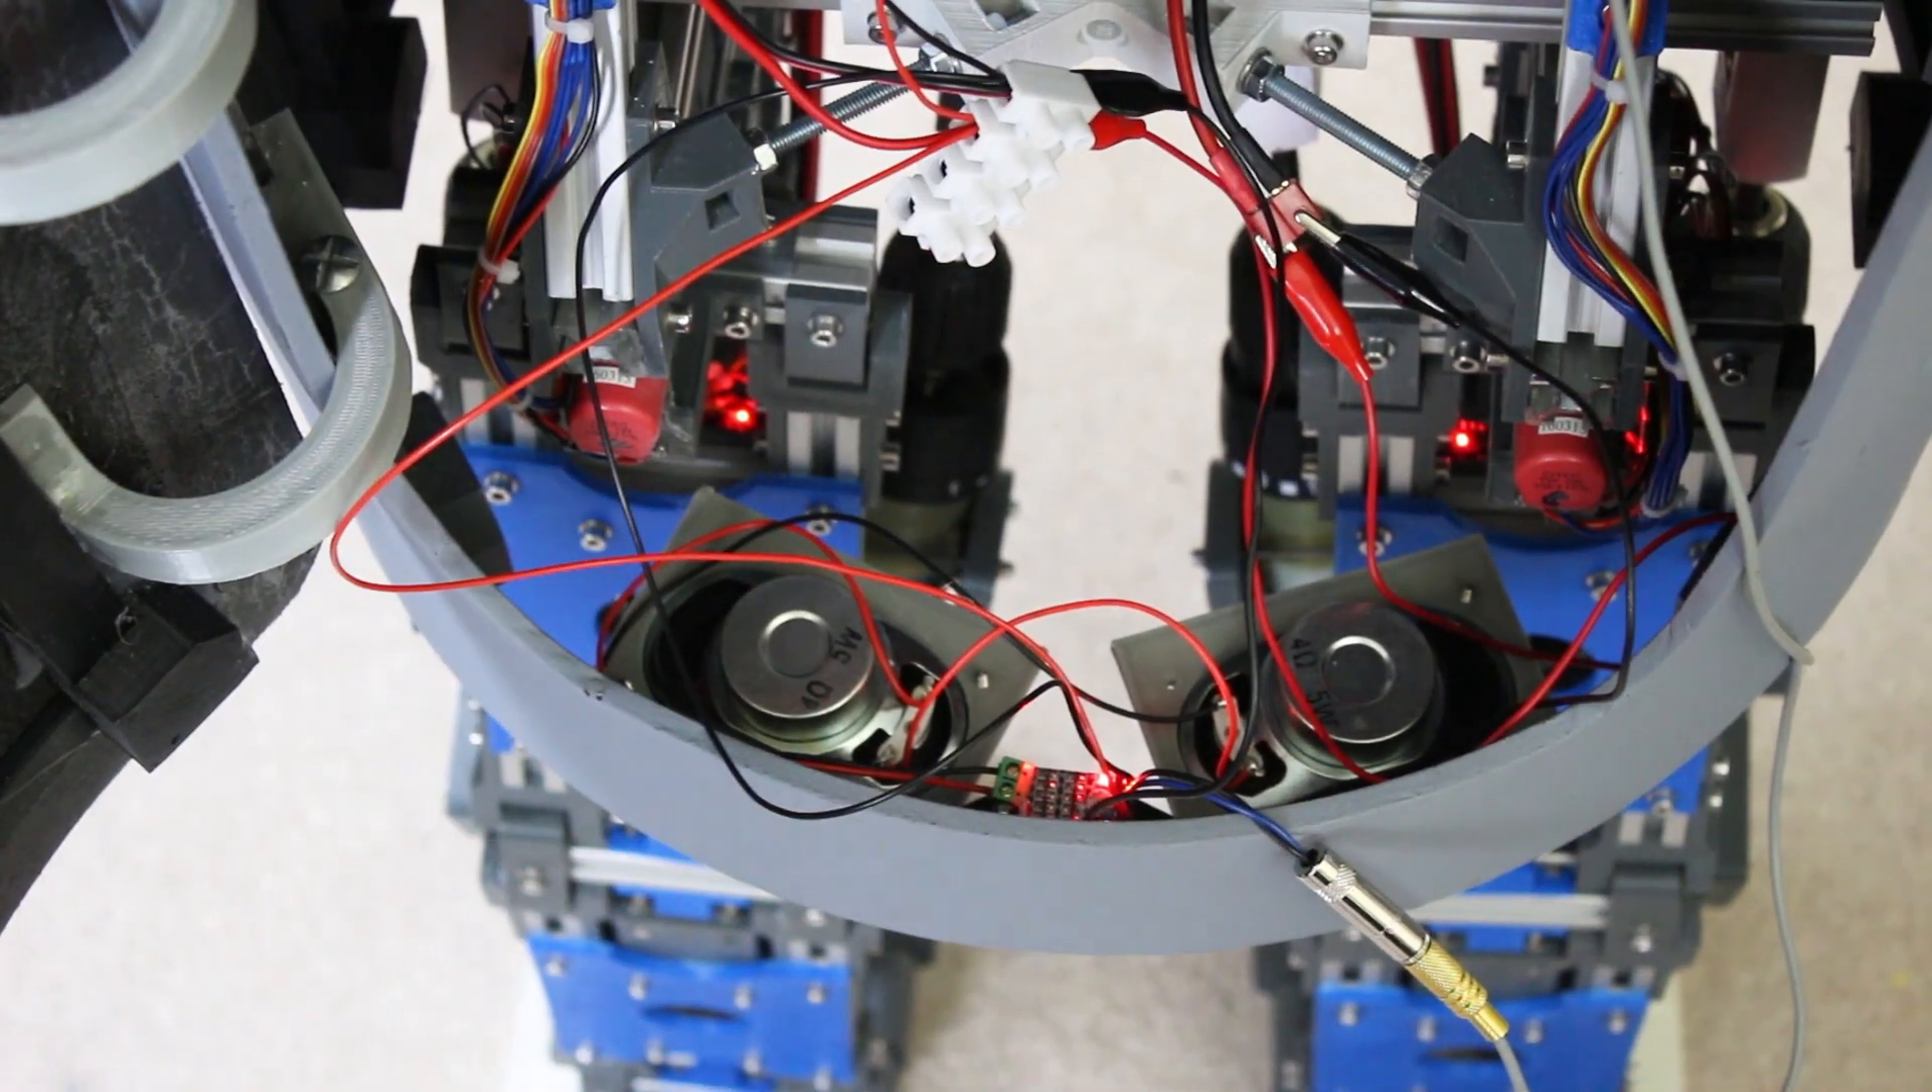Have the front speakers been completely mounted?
Yes.